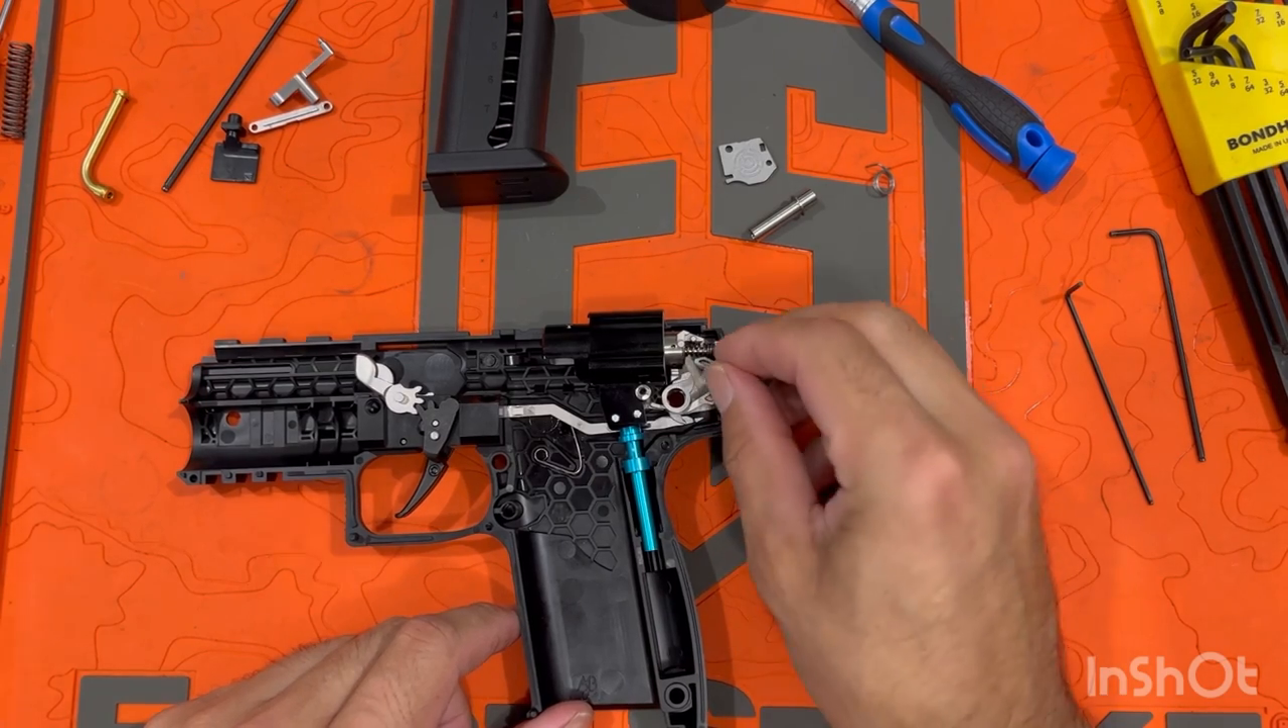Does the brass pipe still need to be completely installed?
Yes.